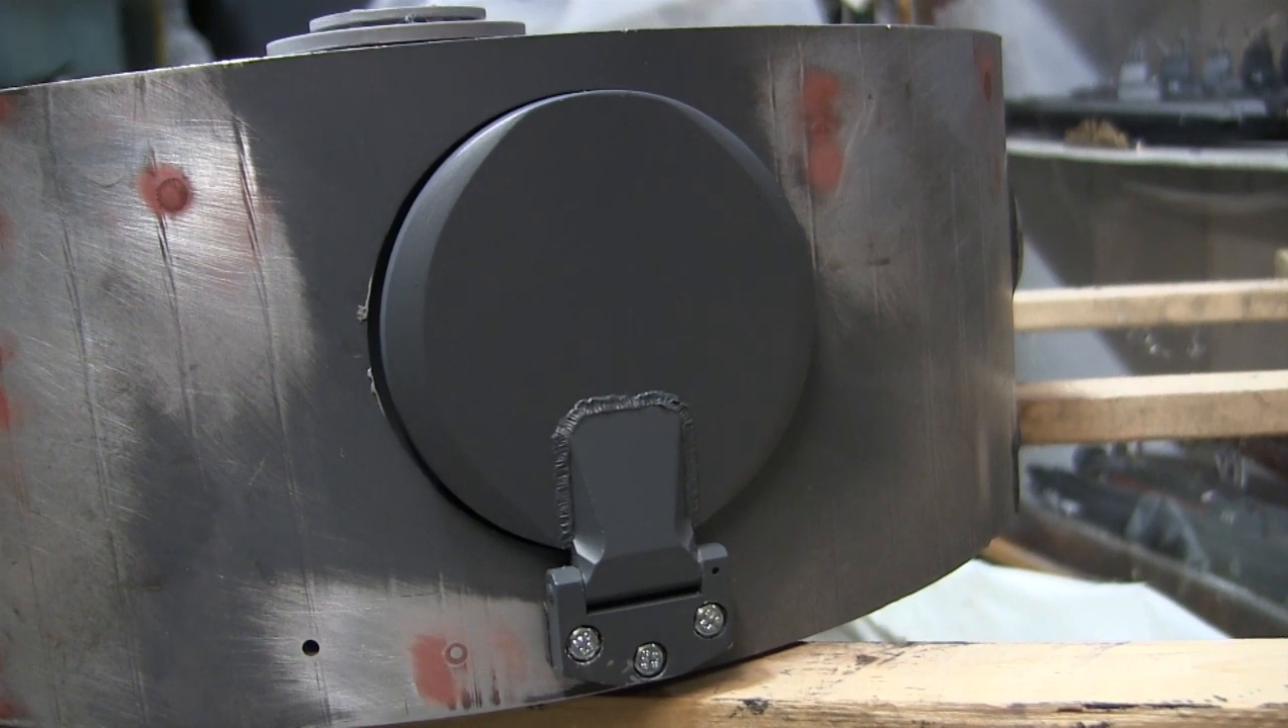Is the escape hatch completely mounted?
Yes.